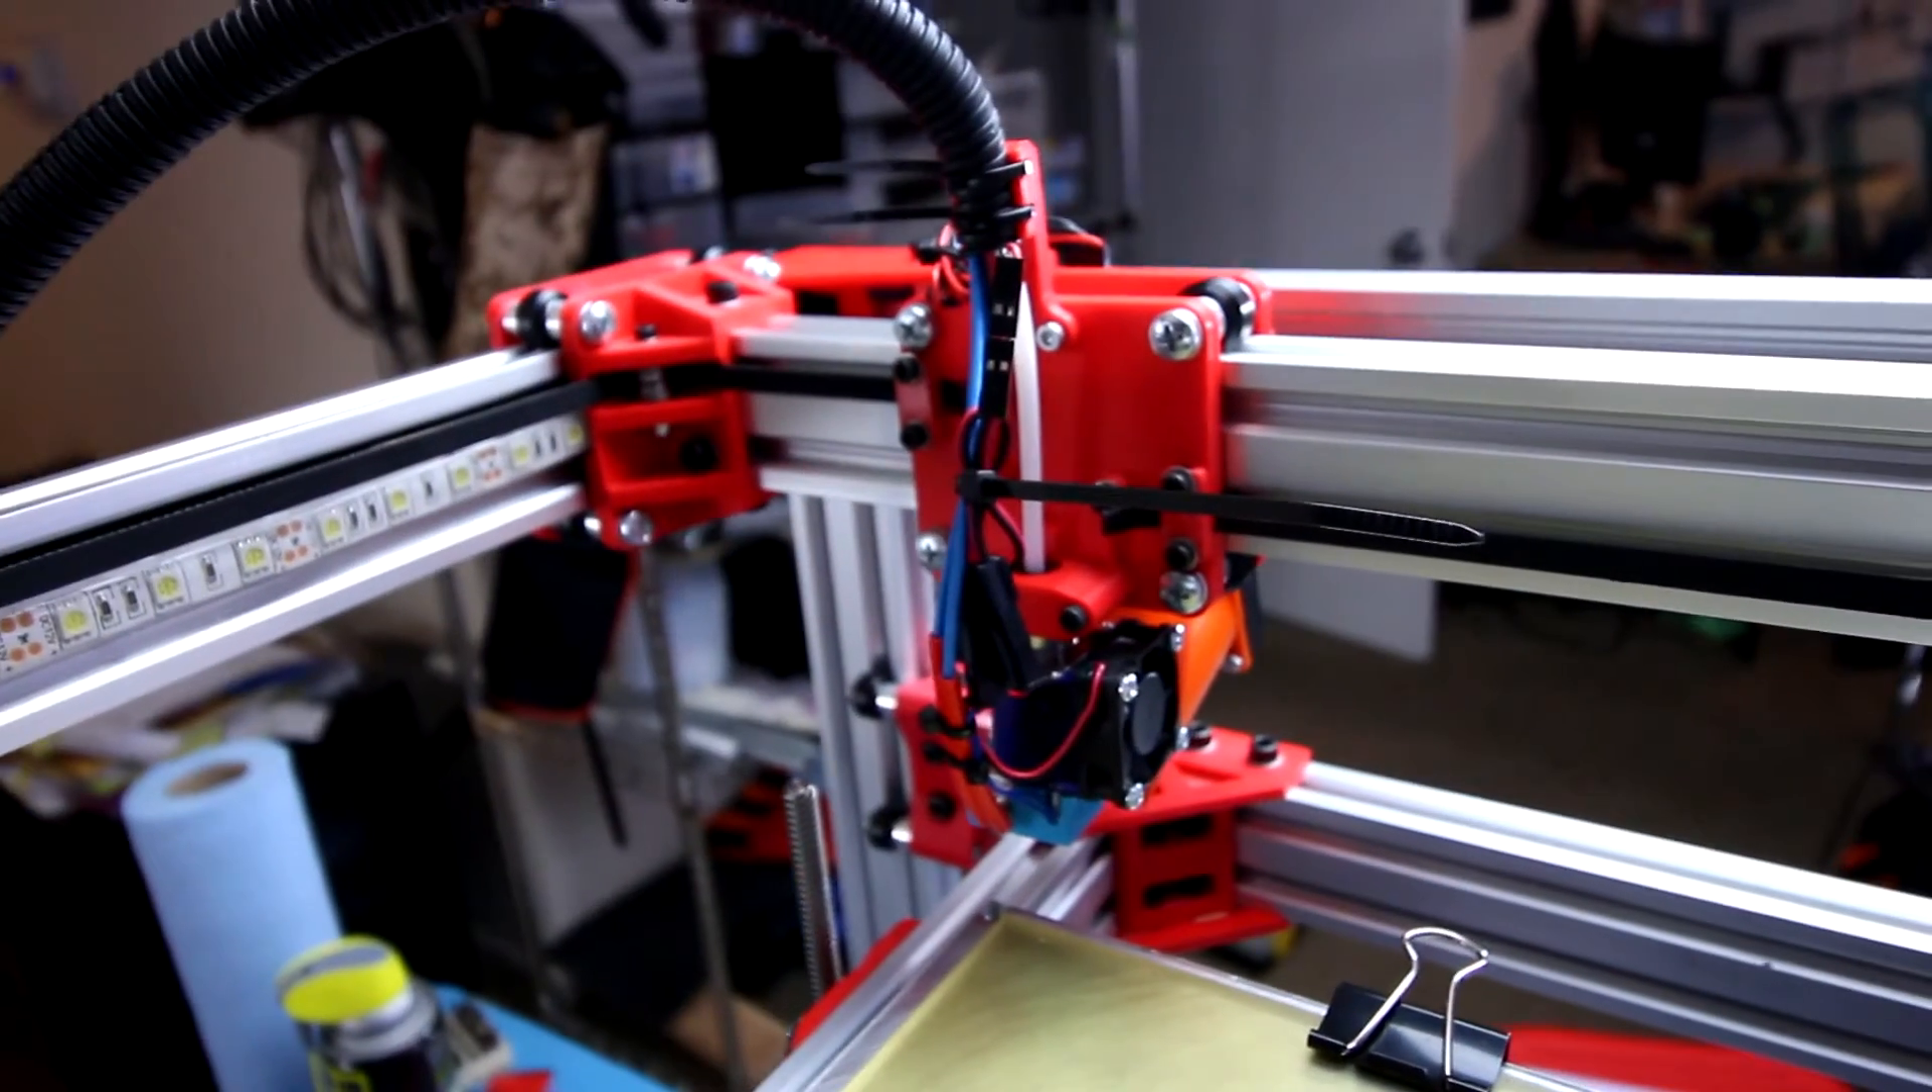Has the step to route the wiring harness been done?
Yes.